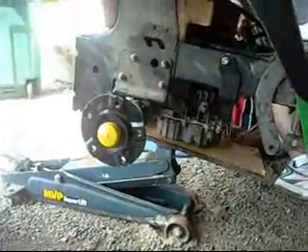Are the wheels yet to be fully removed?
No.